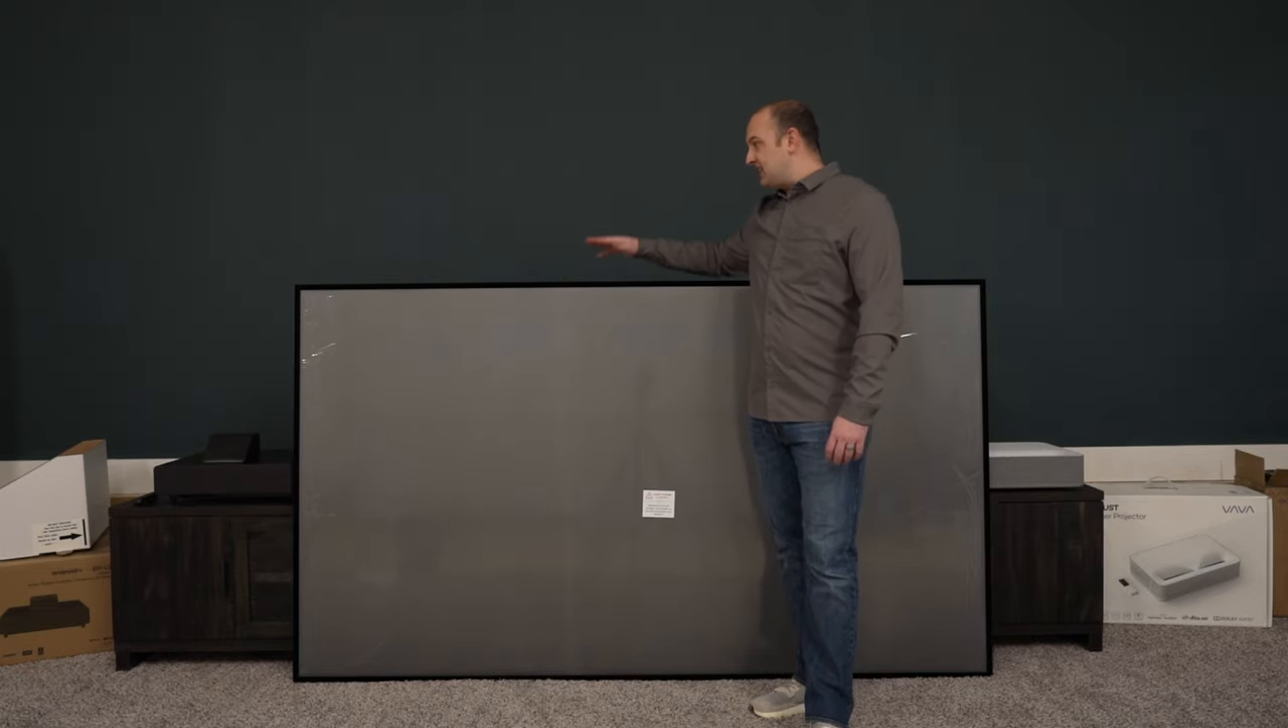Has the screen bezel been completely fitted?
Yes.